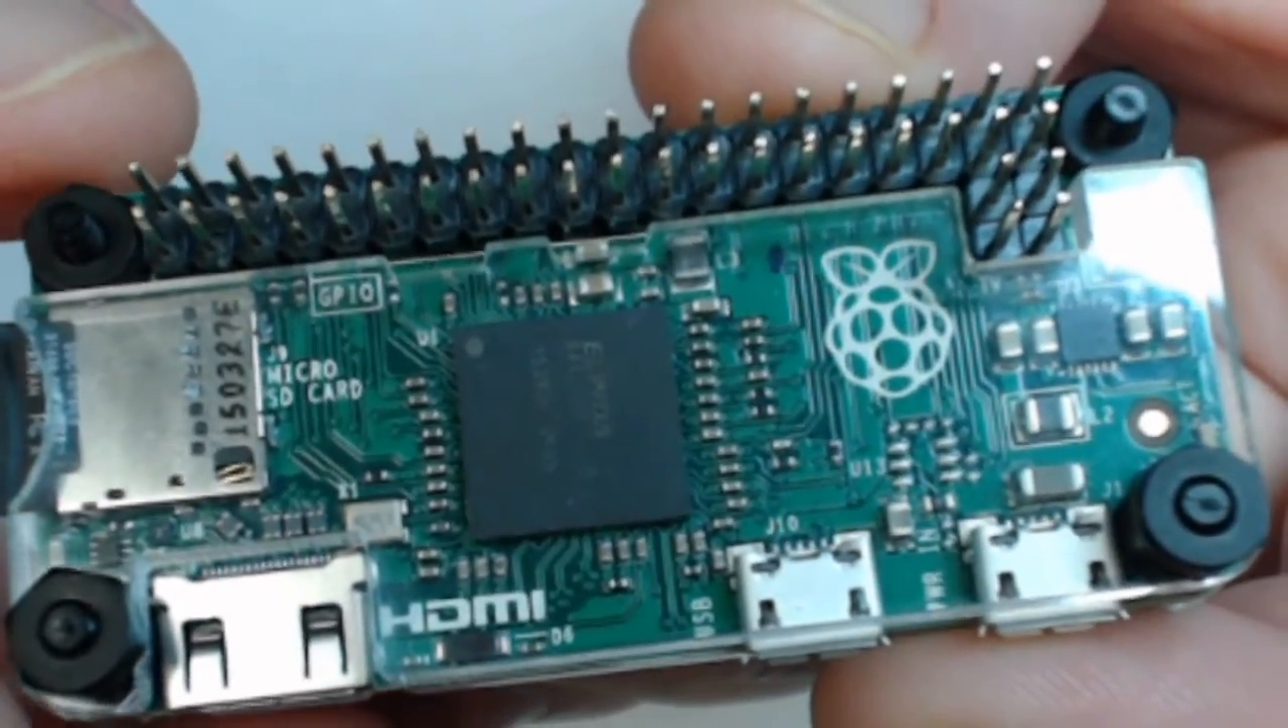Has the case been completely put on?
Yes.